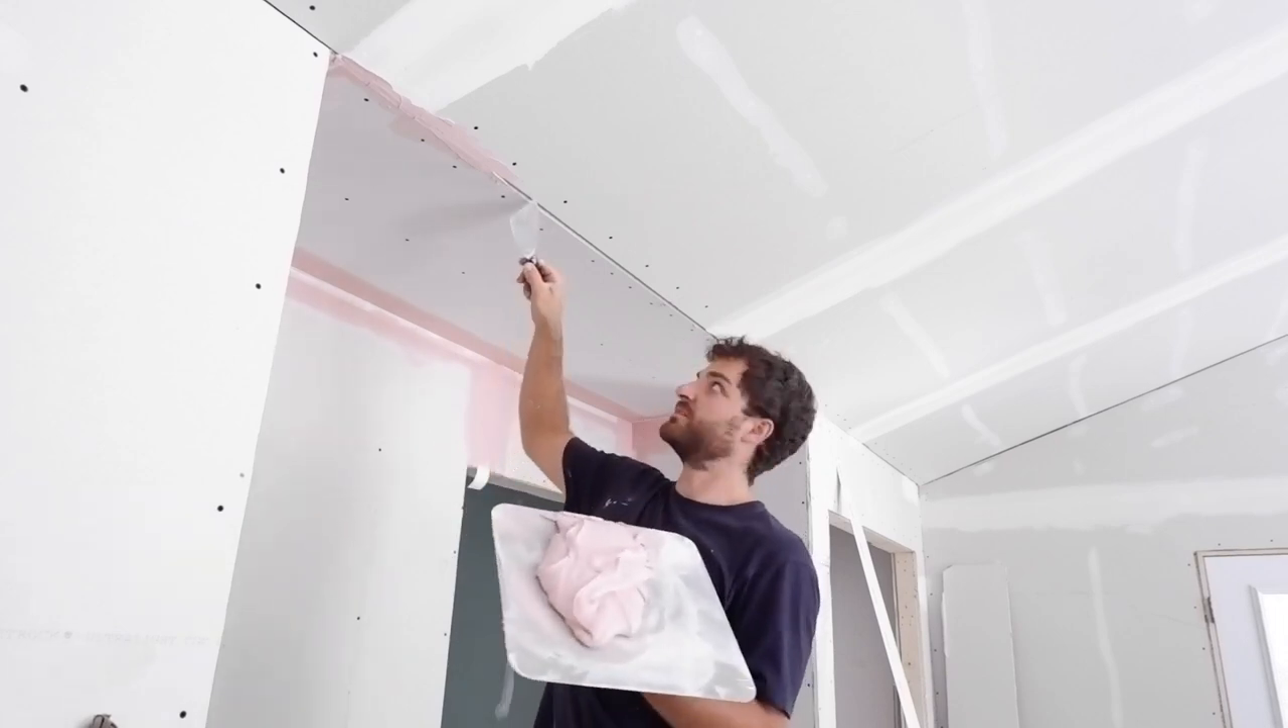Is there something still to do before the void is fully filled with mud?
Yes.